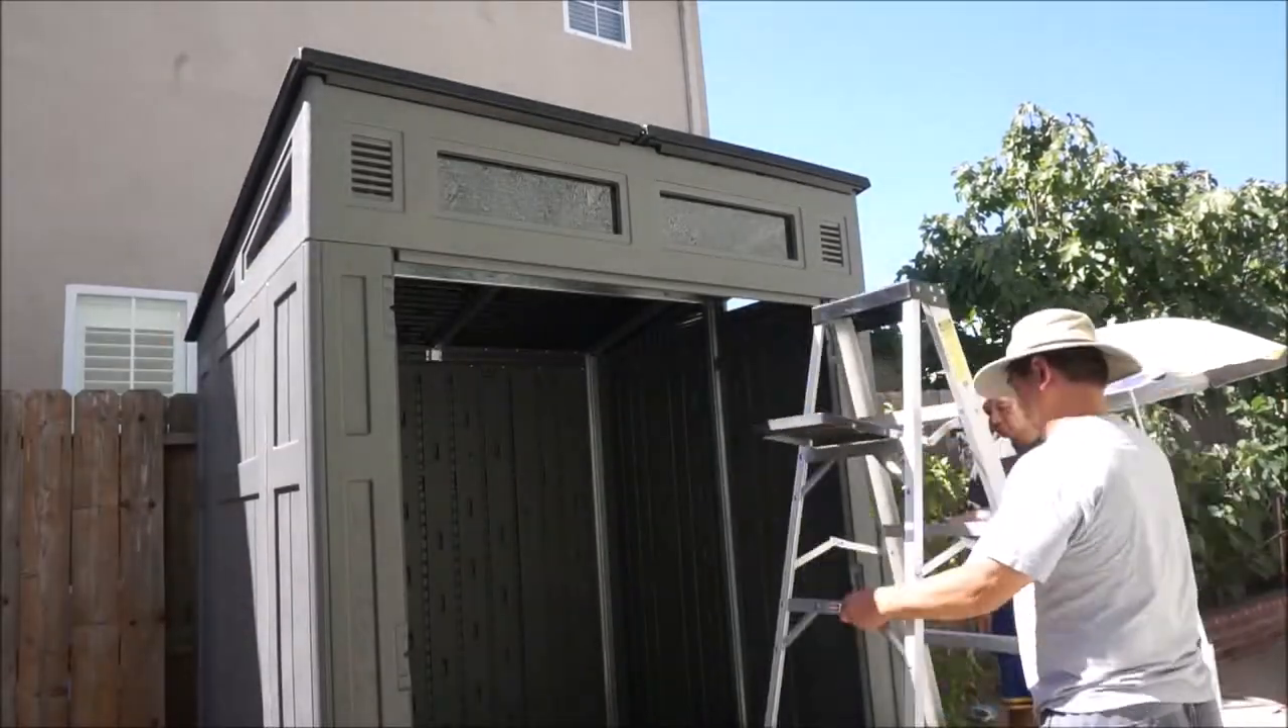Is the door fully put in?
No.